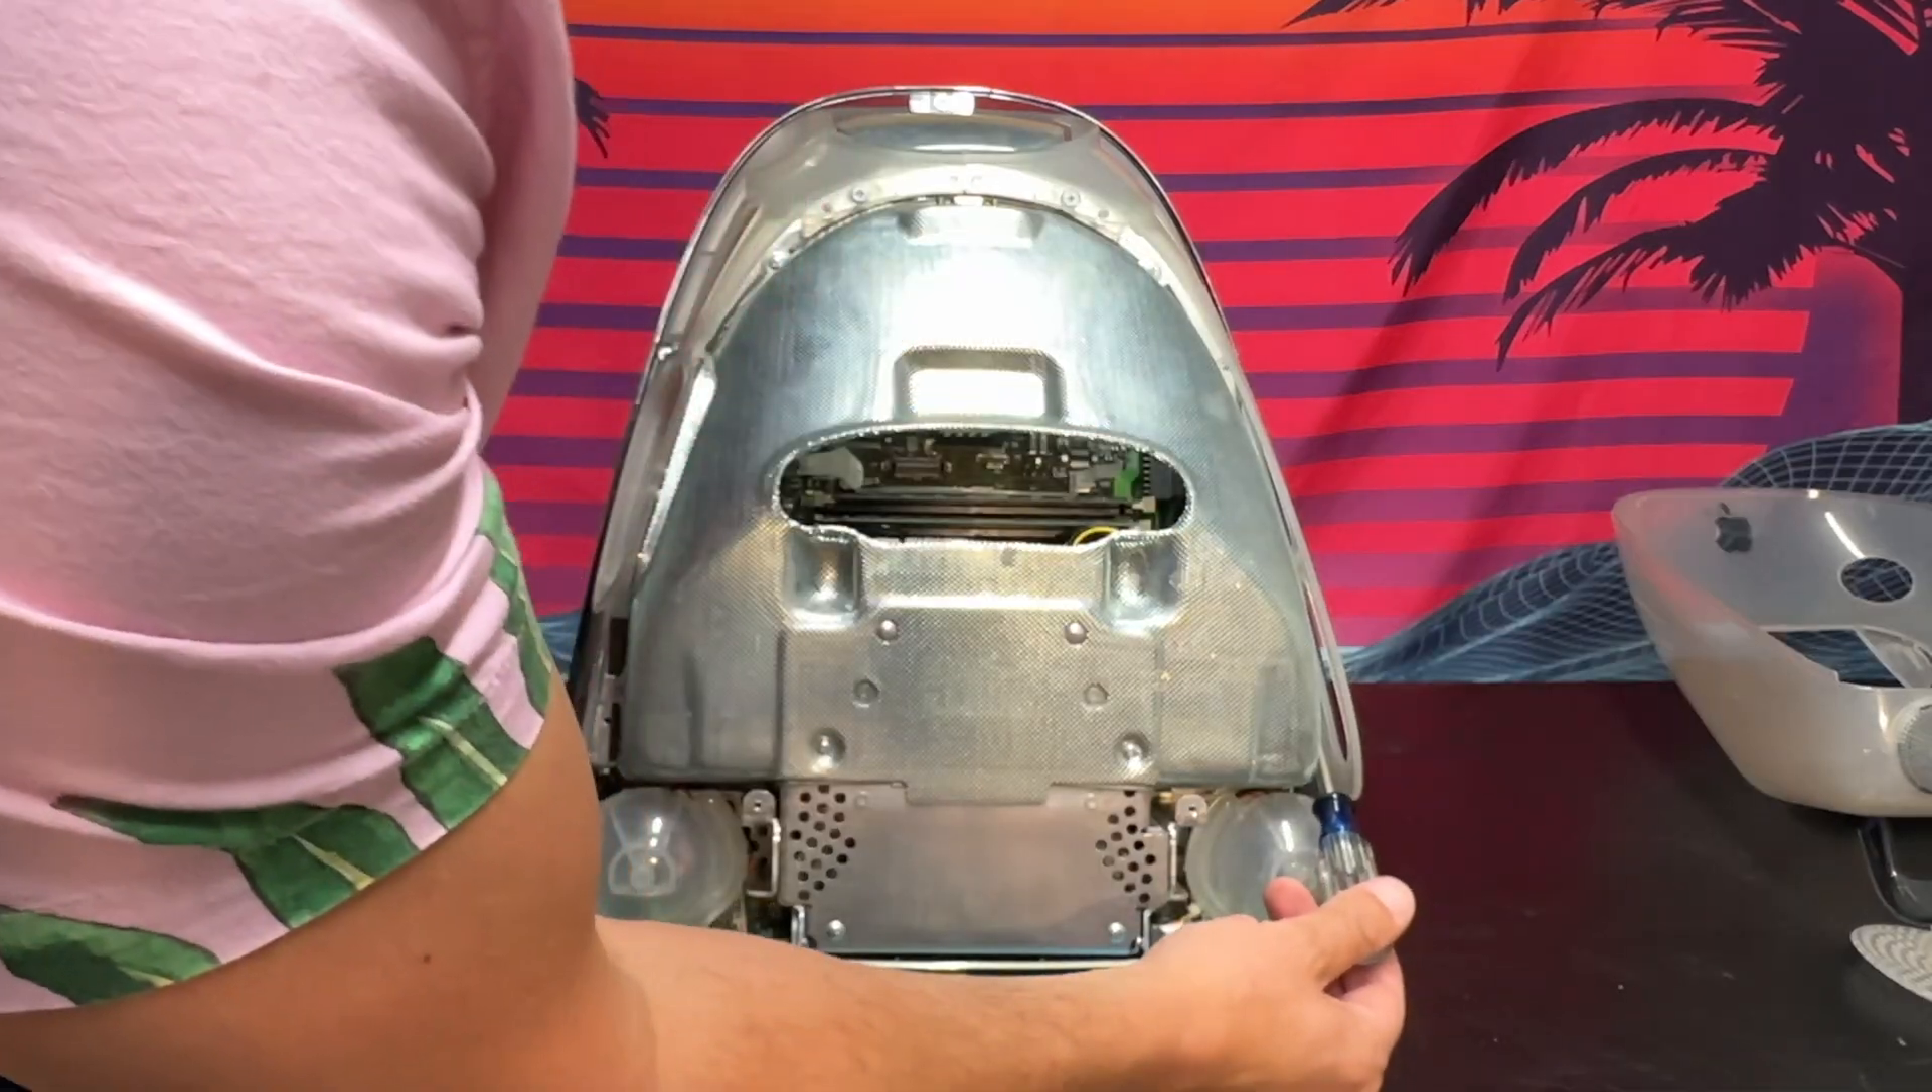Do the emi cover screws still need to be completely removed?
Yes.